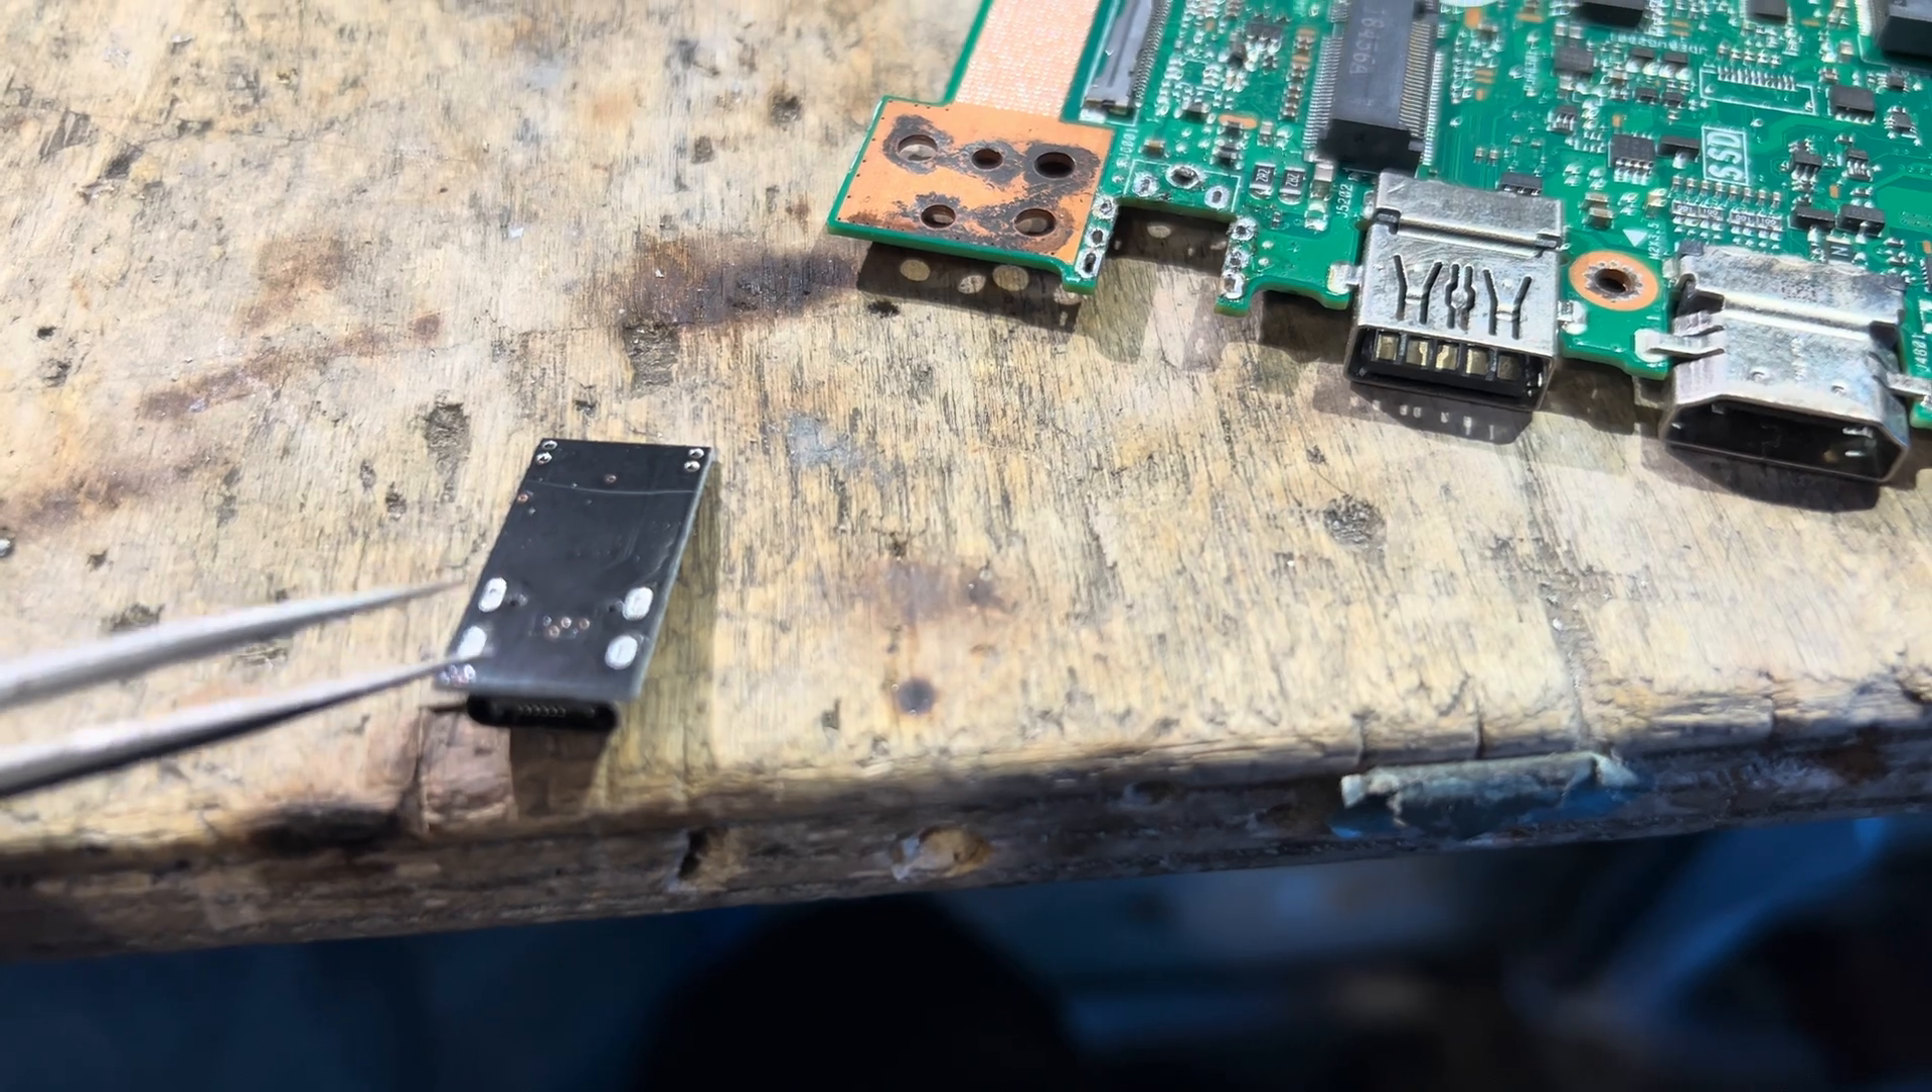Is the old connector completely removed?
Yes.